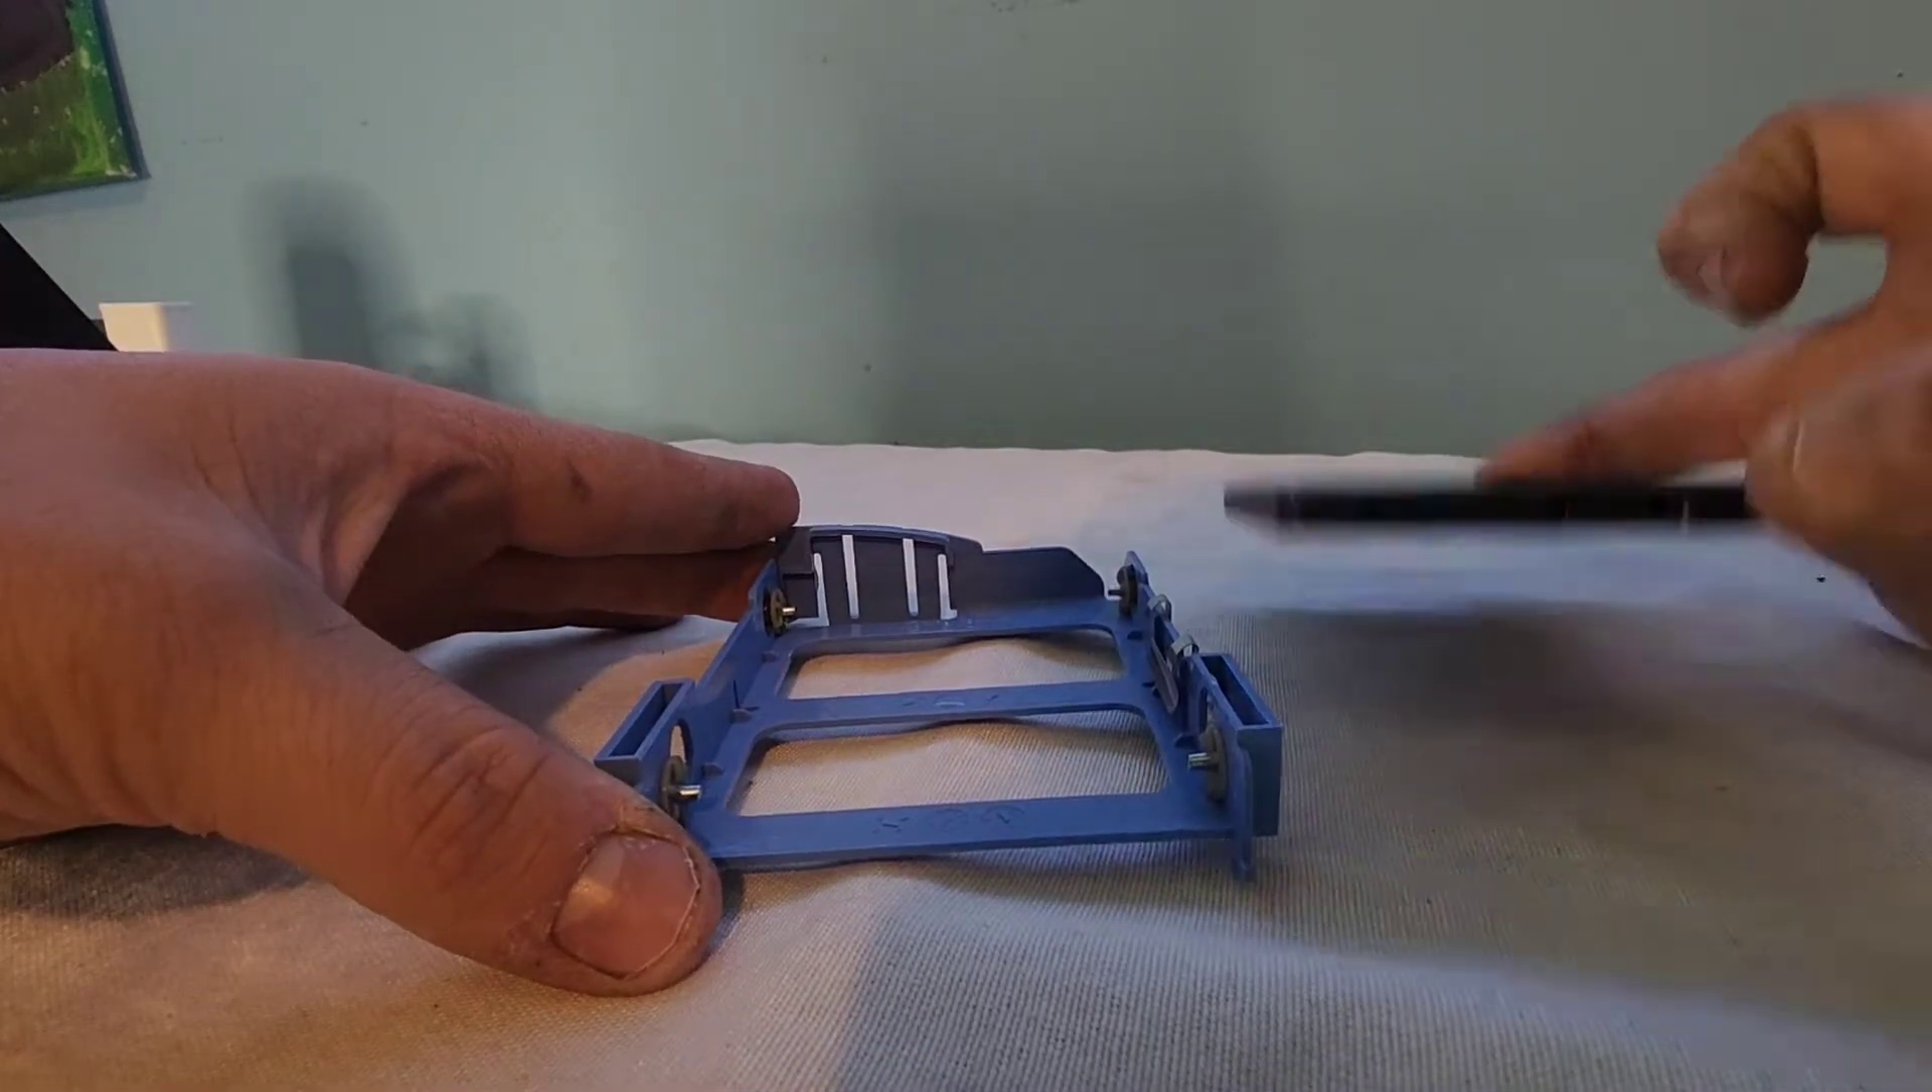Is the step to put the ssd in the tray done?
No.